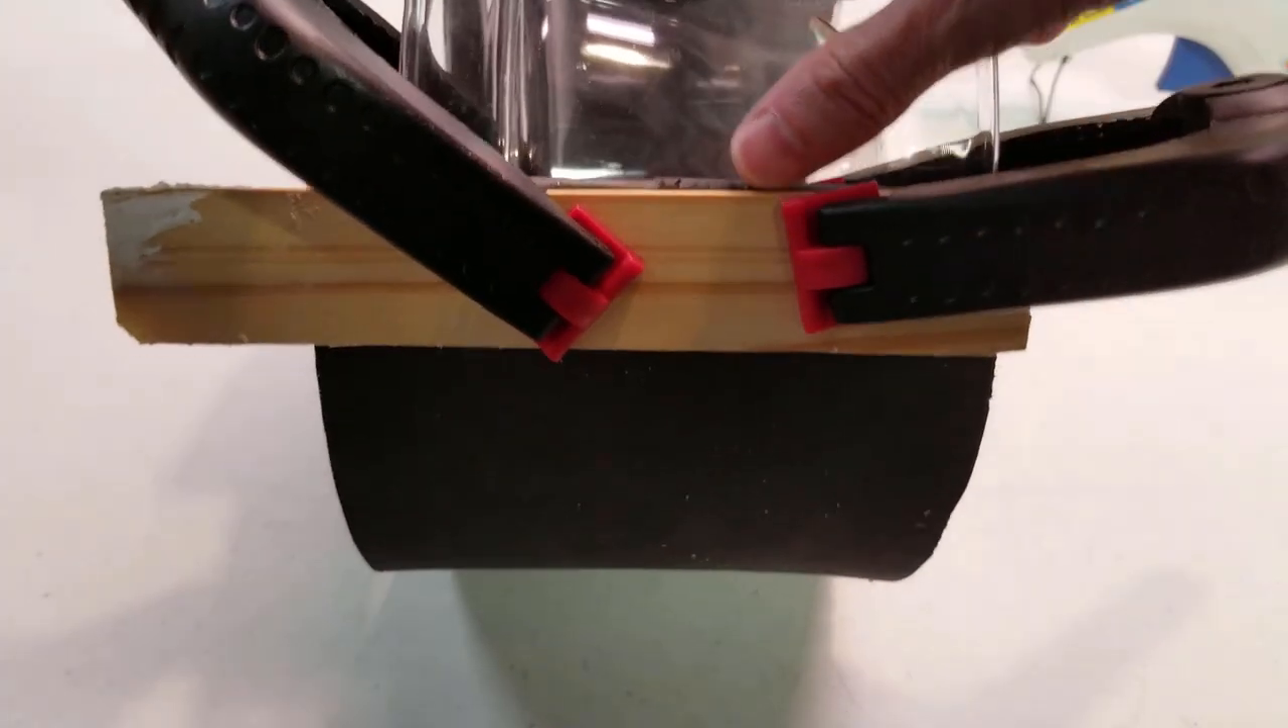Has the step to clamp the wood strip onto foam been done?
Yes.